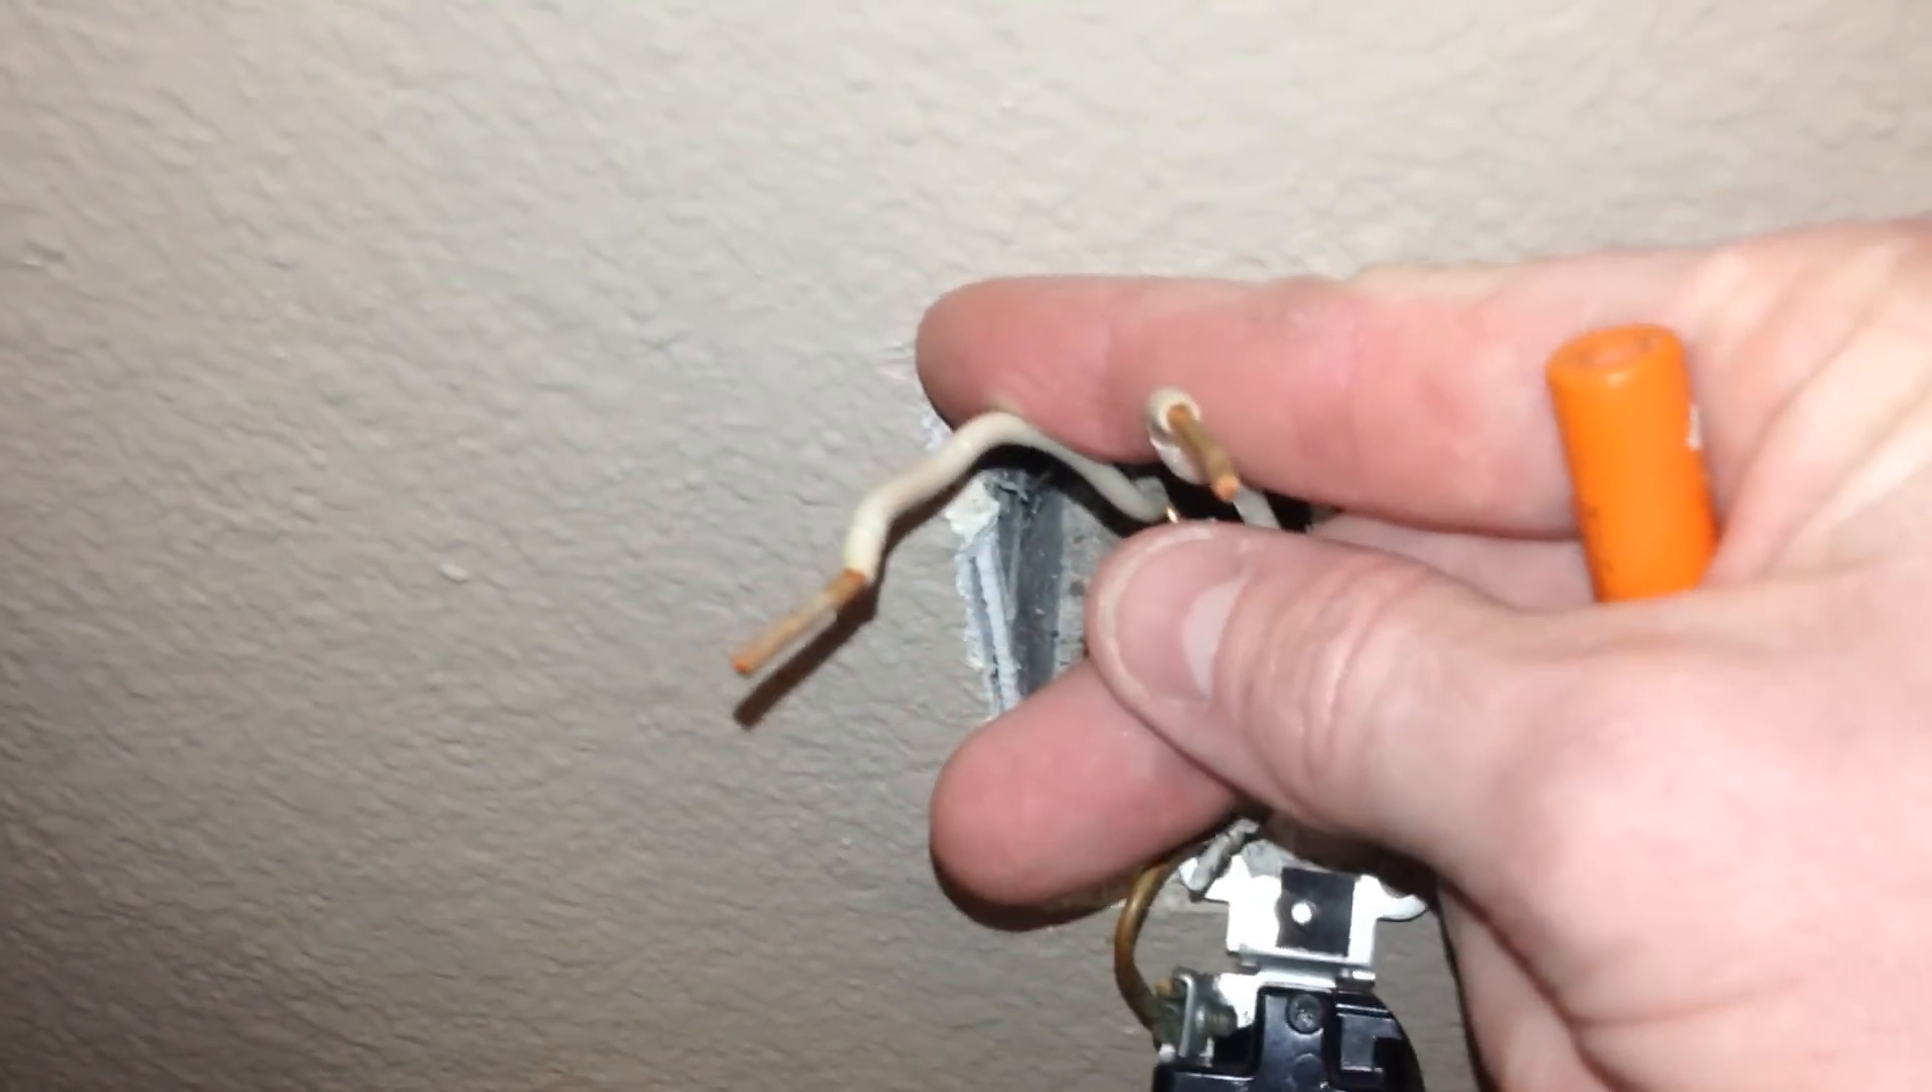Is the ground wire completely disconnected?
No.